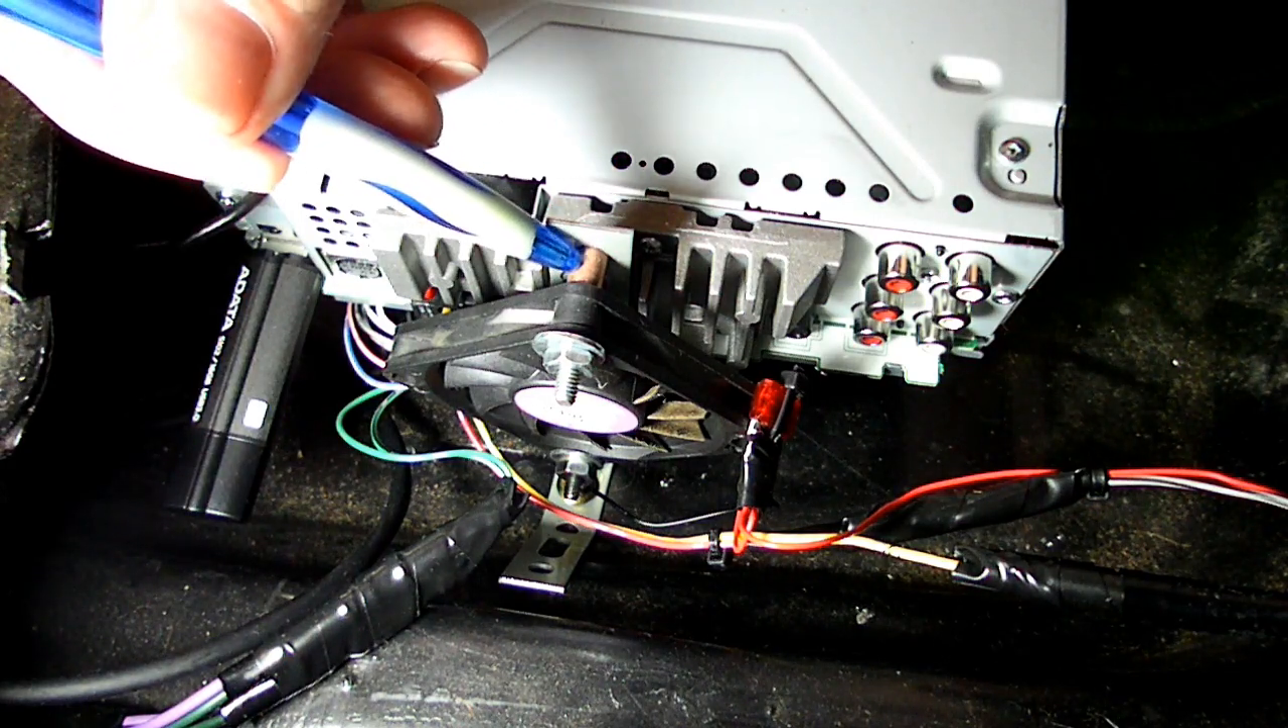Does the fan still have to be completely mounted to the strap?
No.